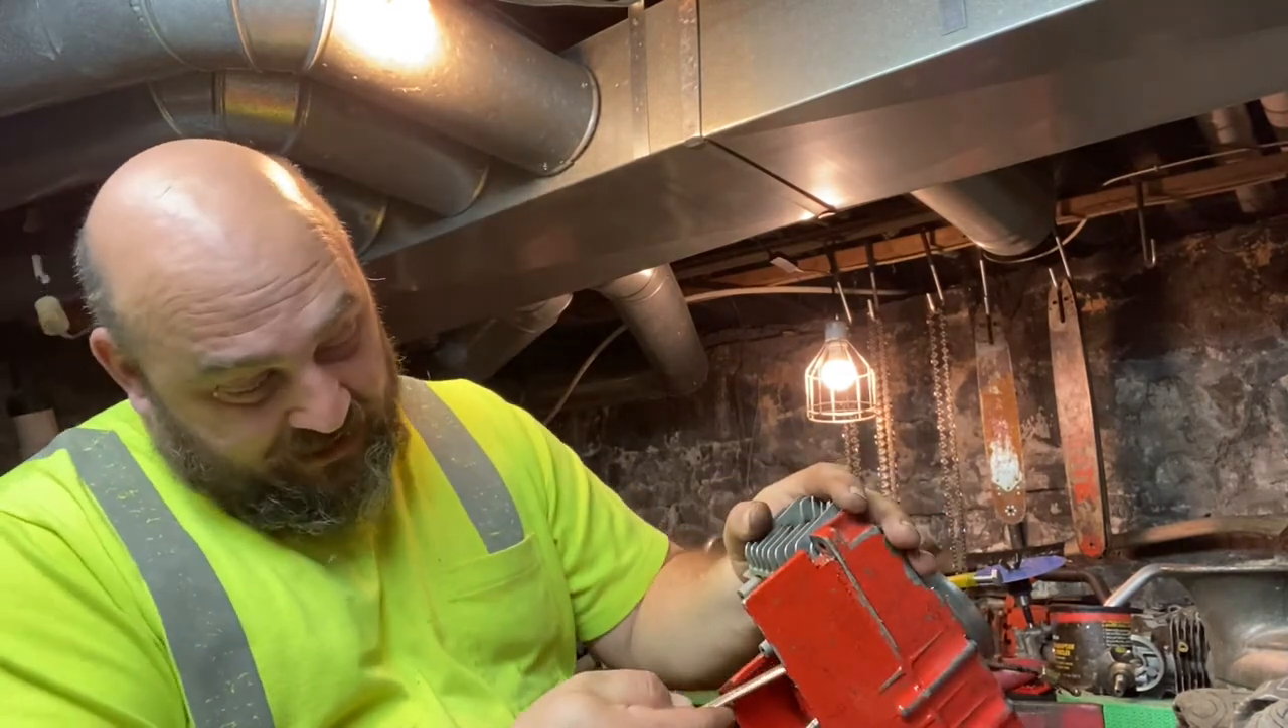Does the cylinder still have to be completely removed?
Yes.